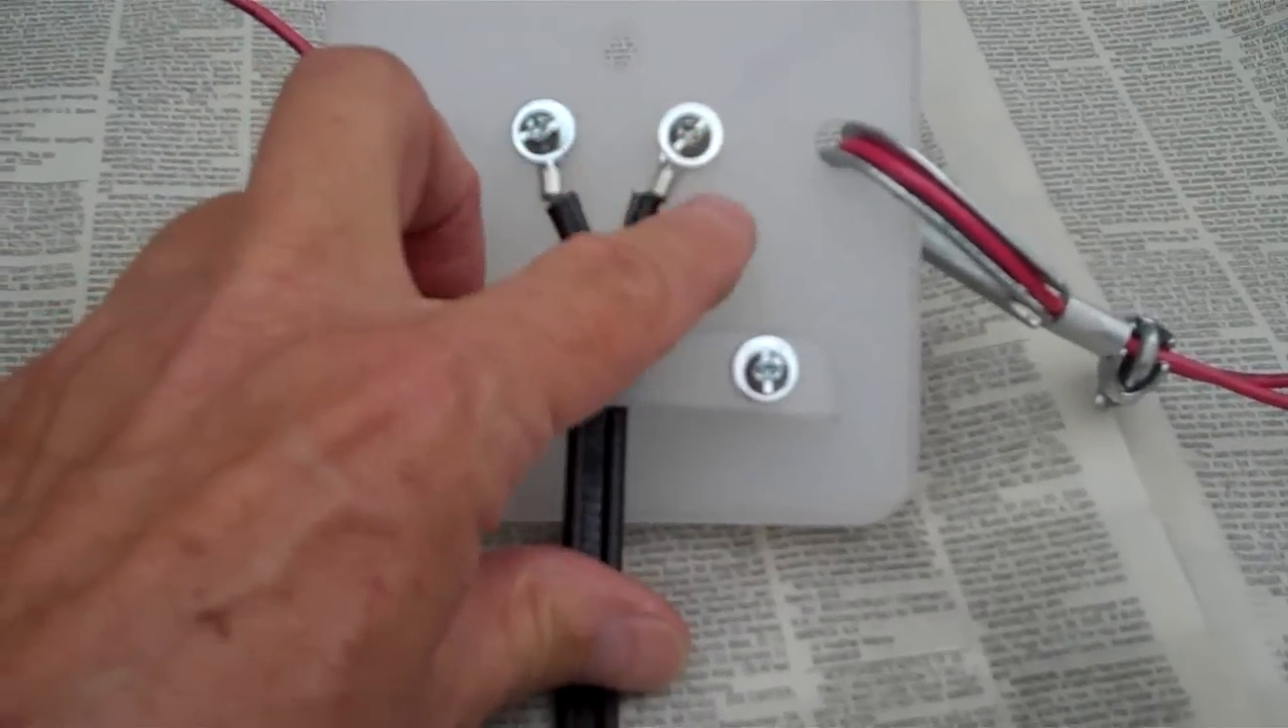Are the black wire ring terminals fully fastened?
Yes.